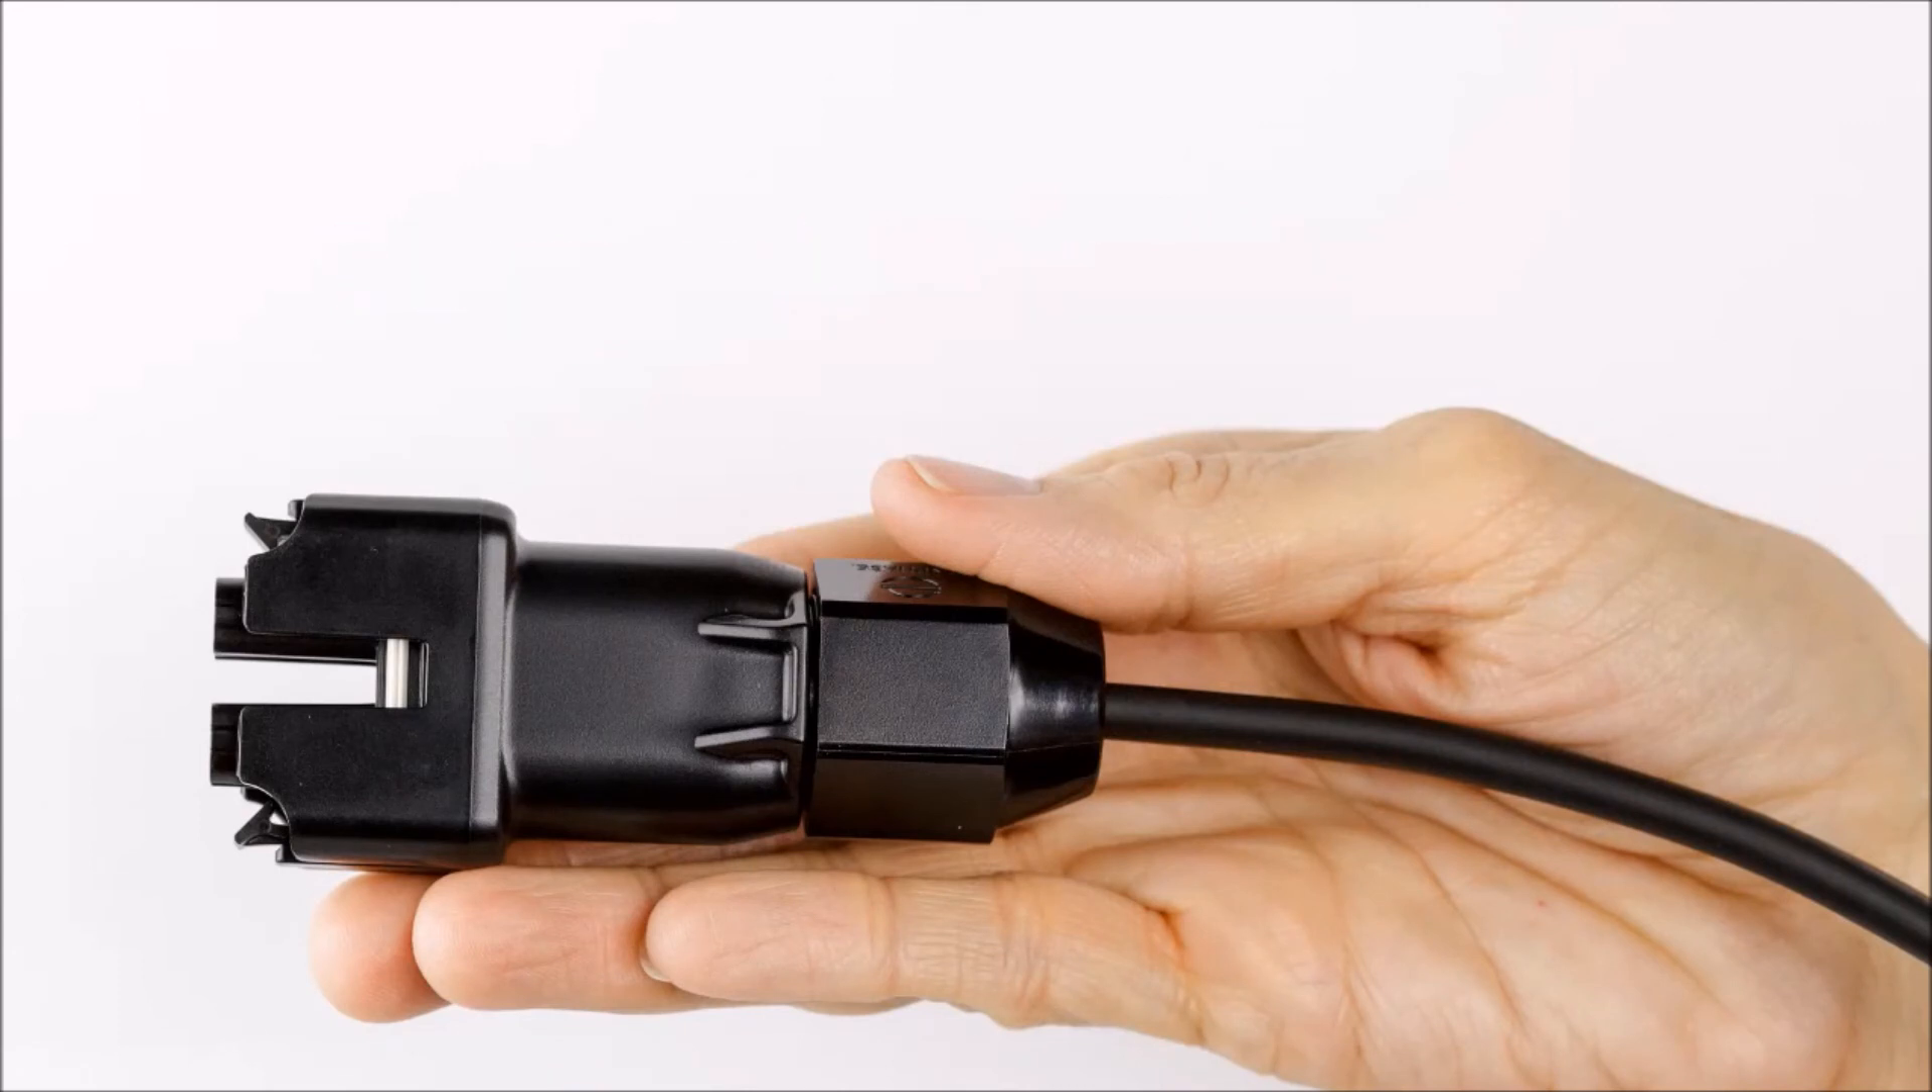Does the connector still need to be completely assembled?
No.